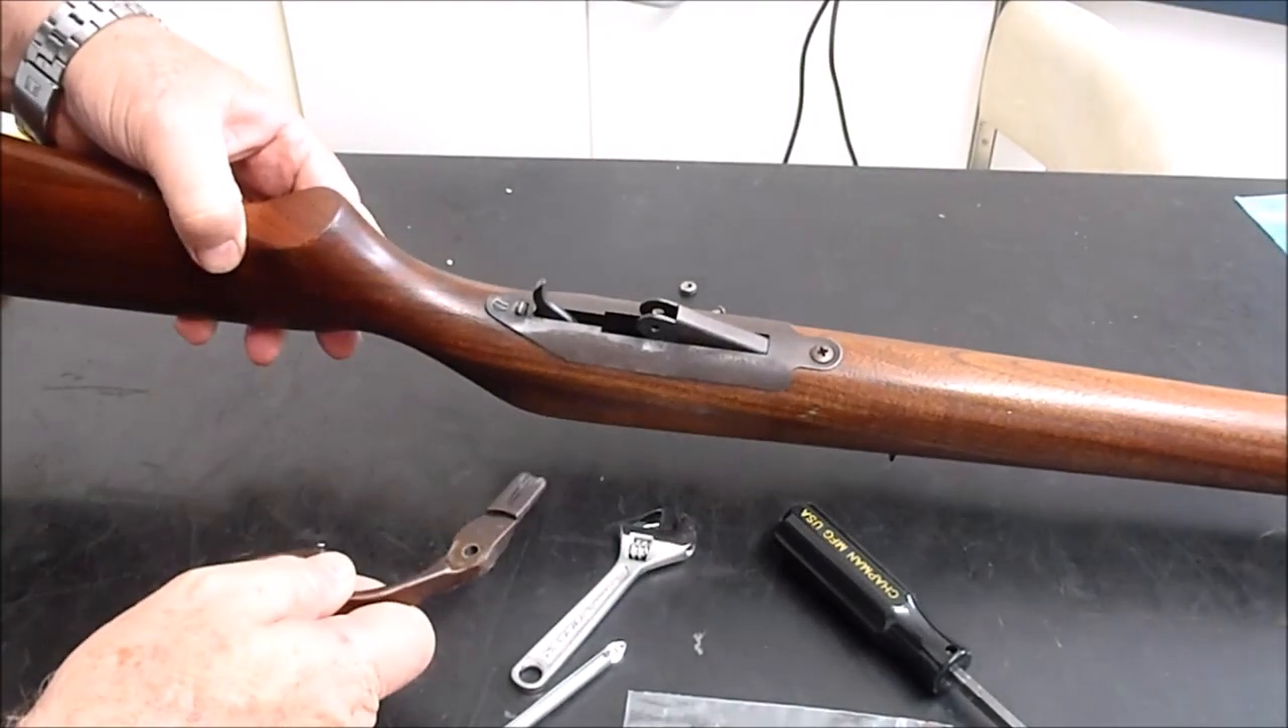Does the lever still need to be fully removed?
No.